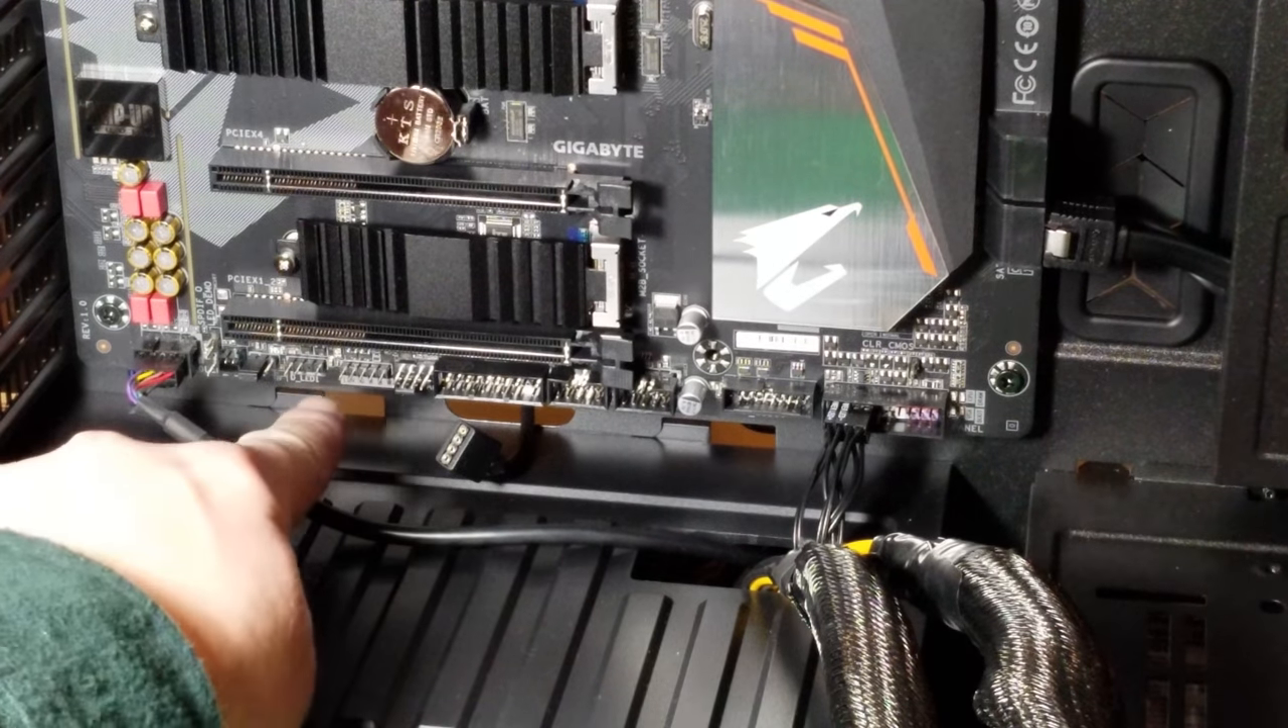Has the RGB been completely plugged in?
No.